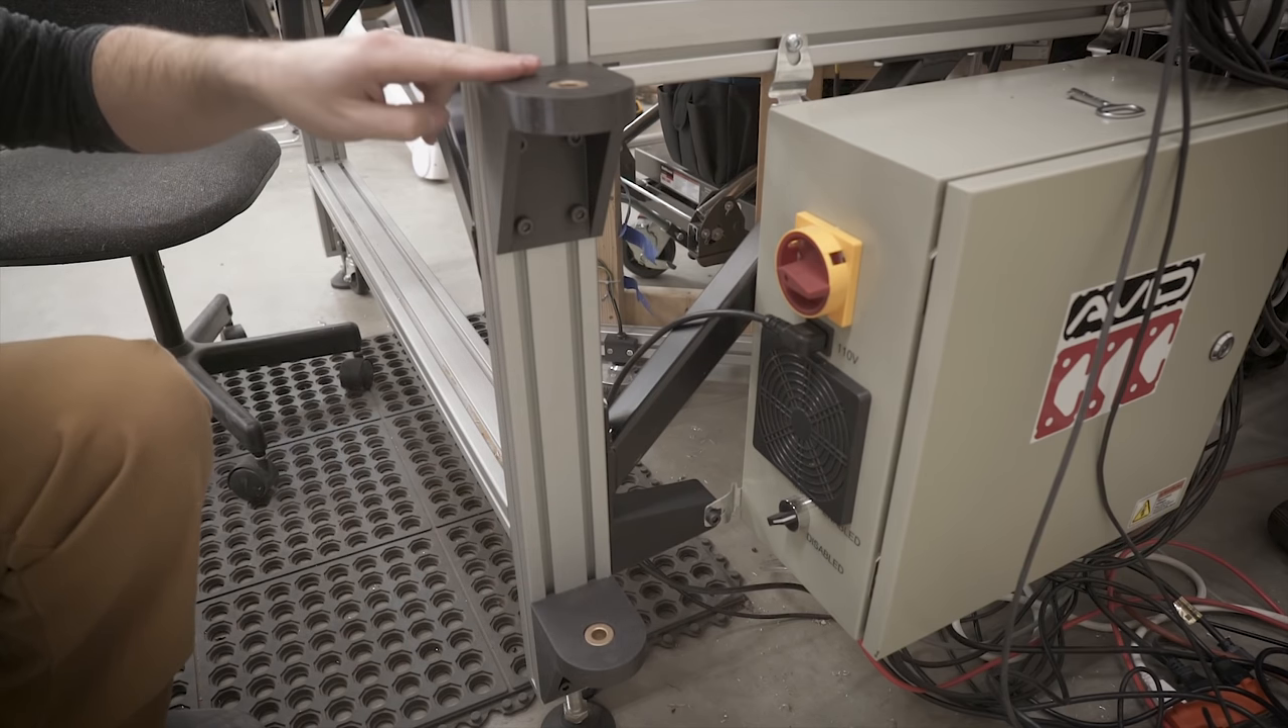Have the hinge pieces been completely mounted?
Yes.